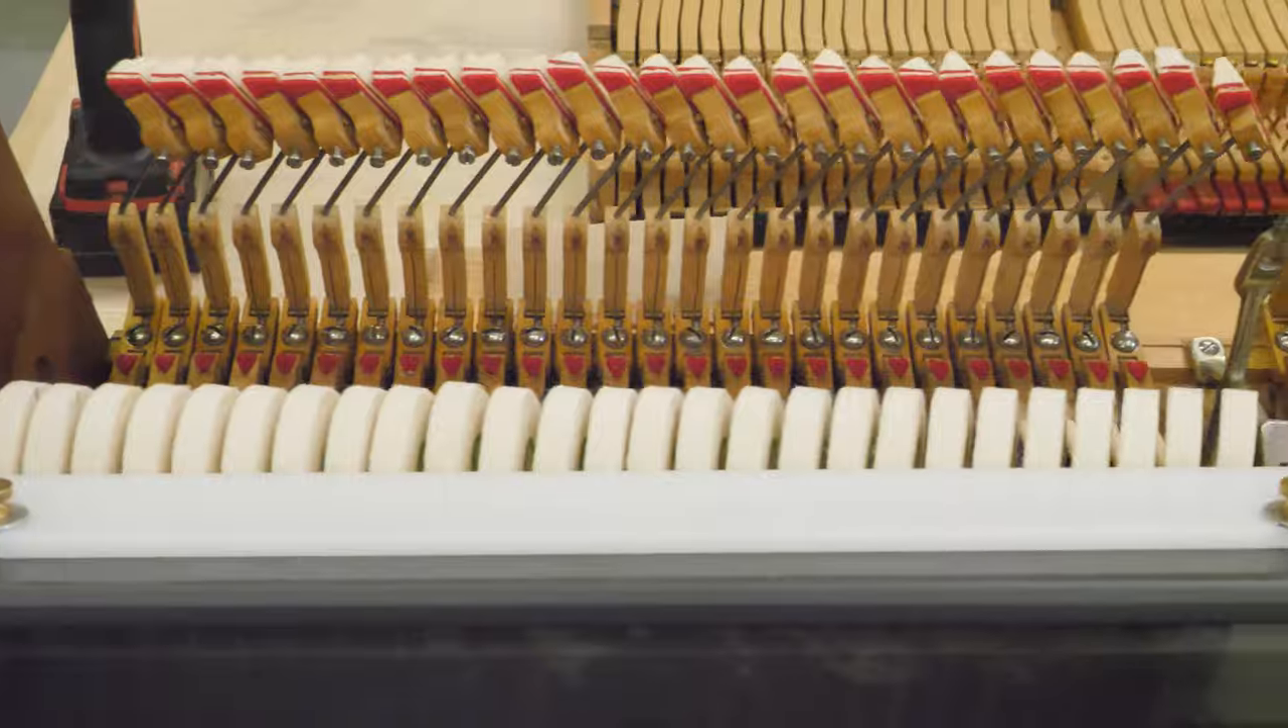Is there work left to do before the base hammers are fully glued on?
No.